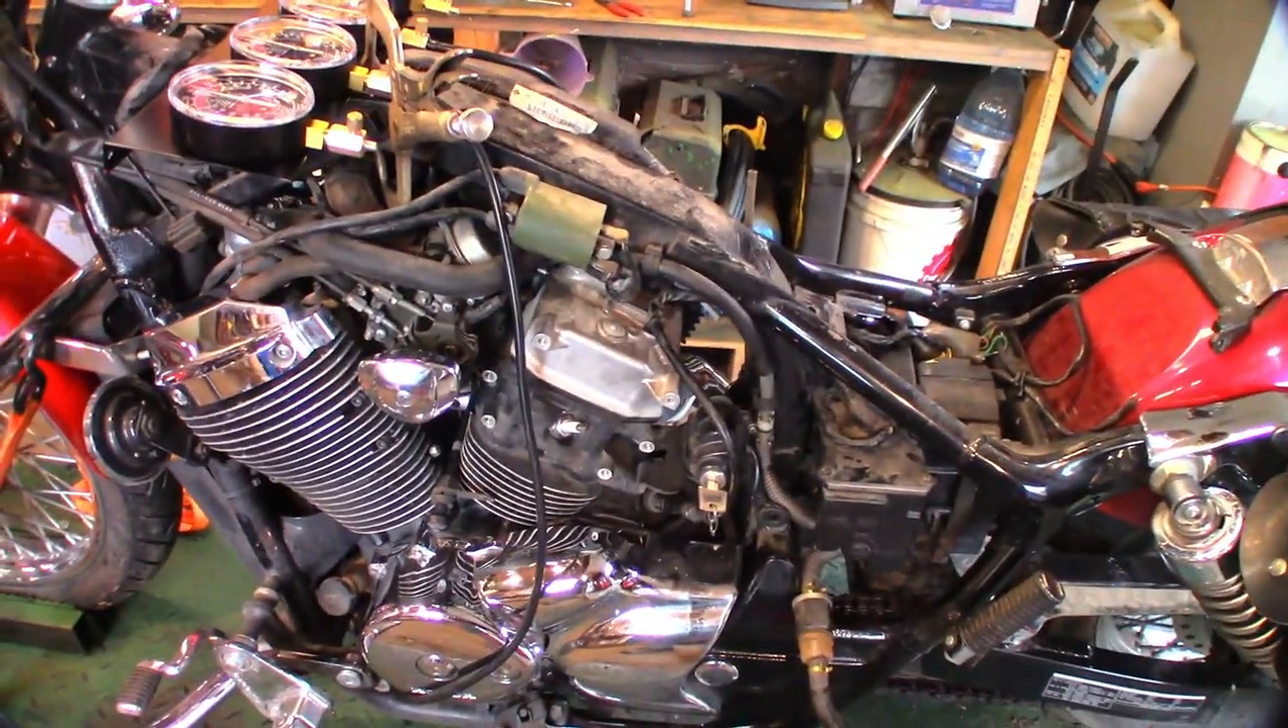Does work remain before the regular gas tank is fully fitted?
Yes.